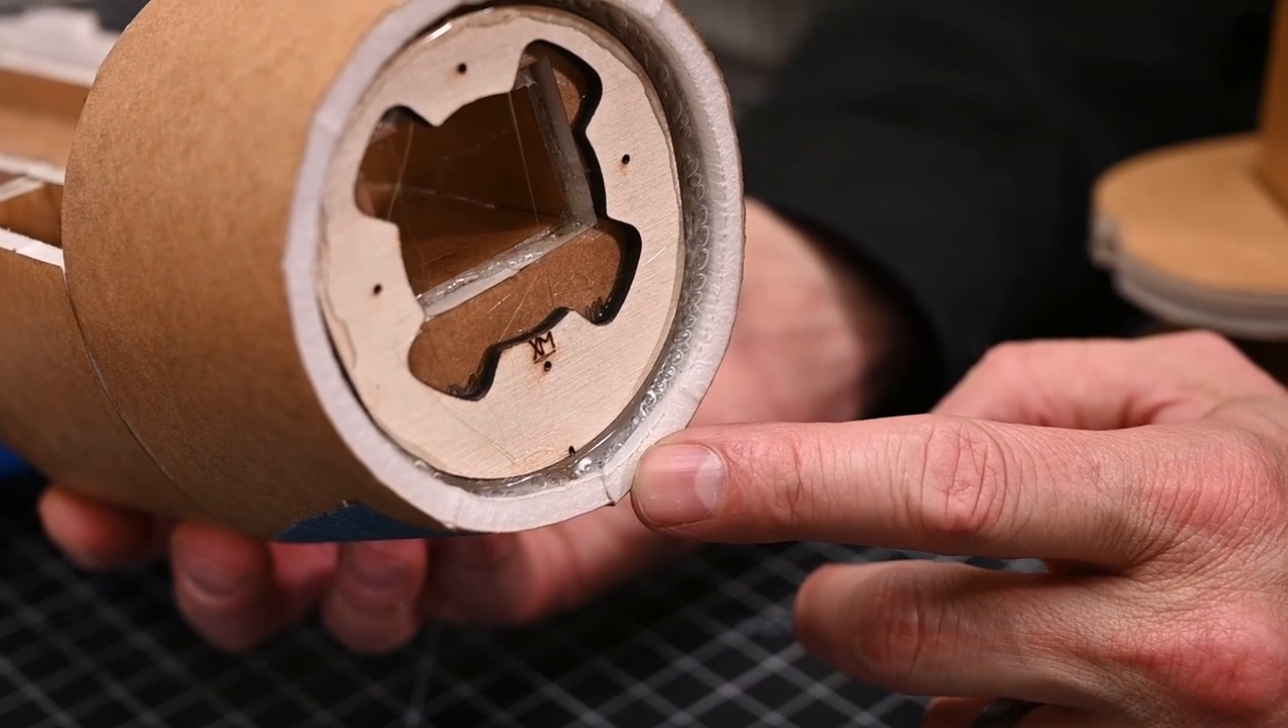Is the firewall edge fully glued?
Yes.